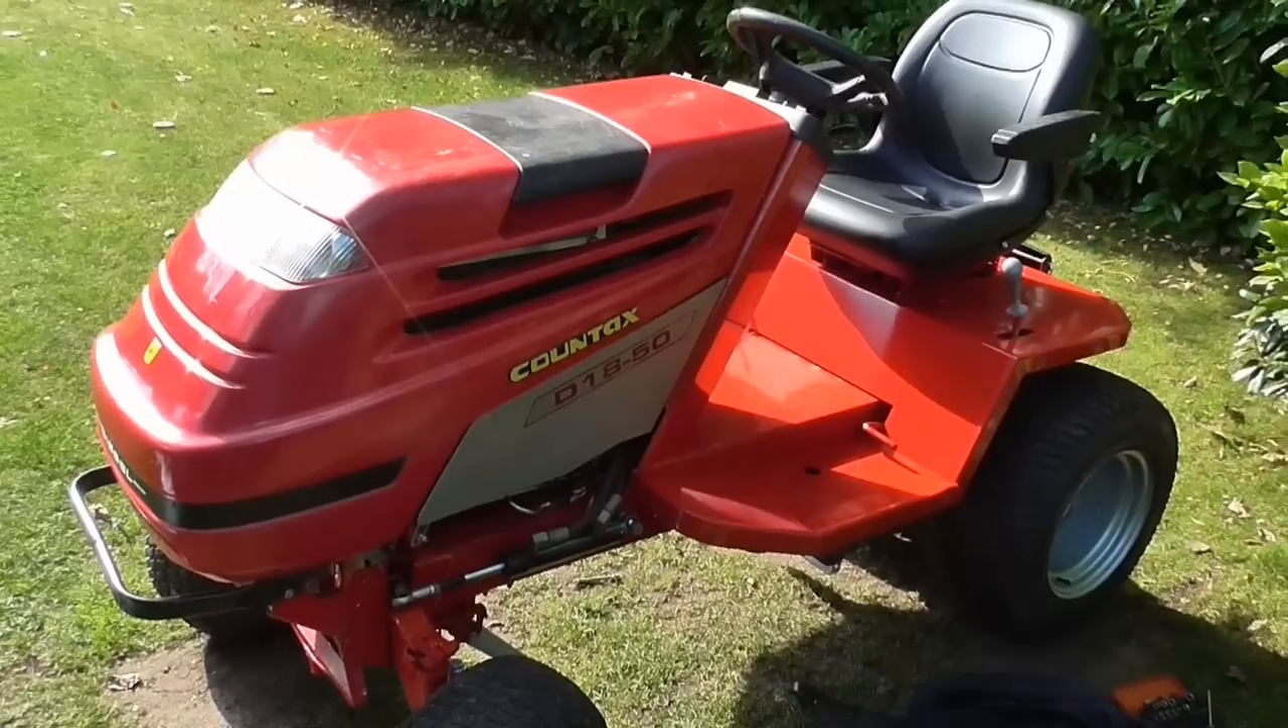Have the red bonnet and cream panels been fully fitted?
Yes.